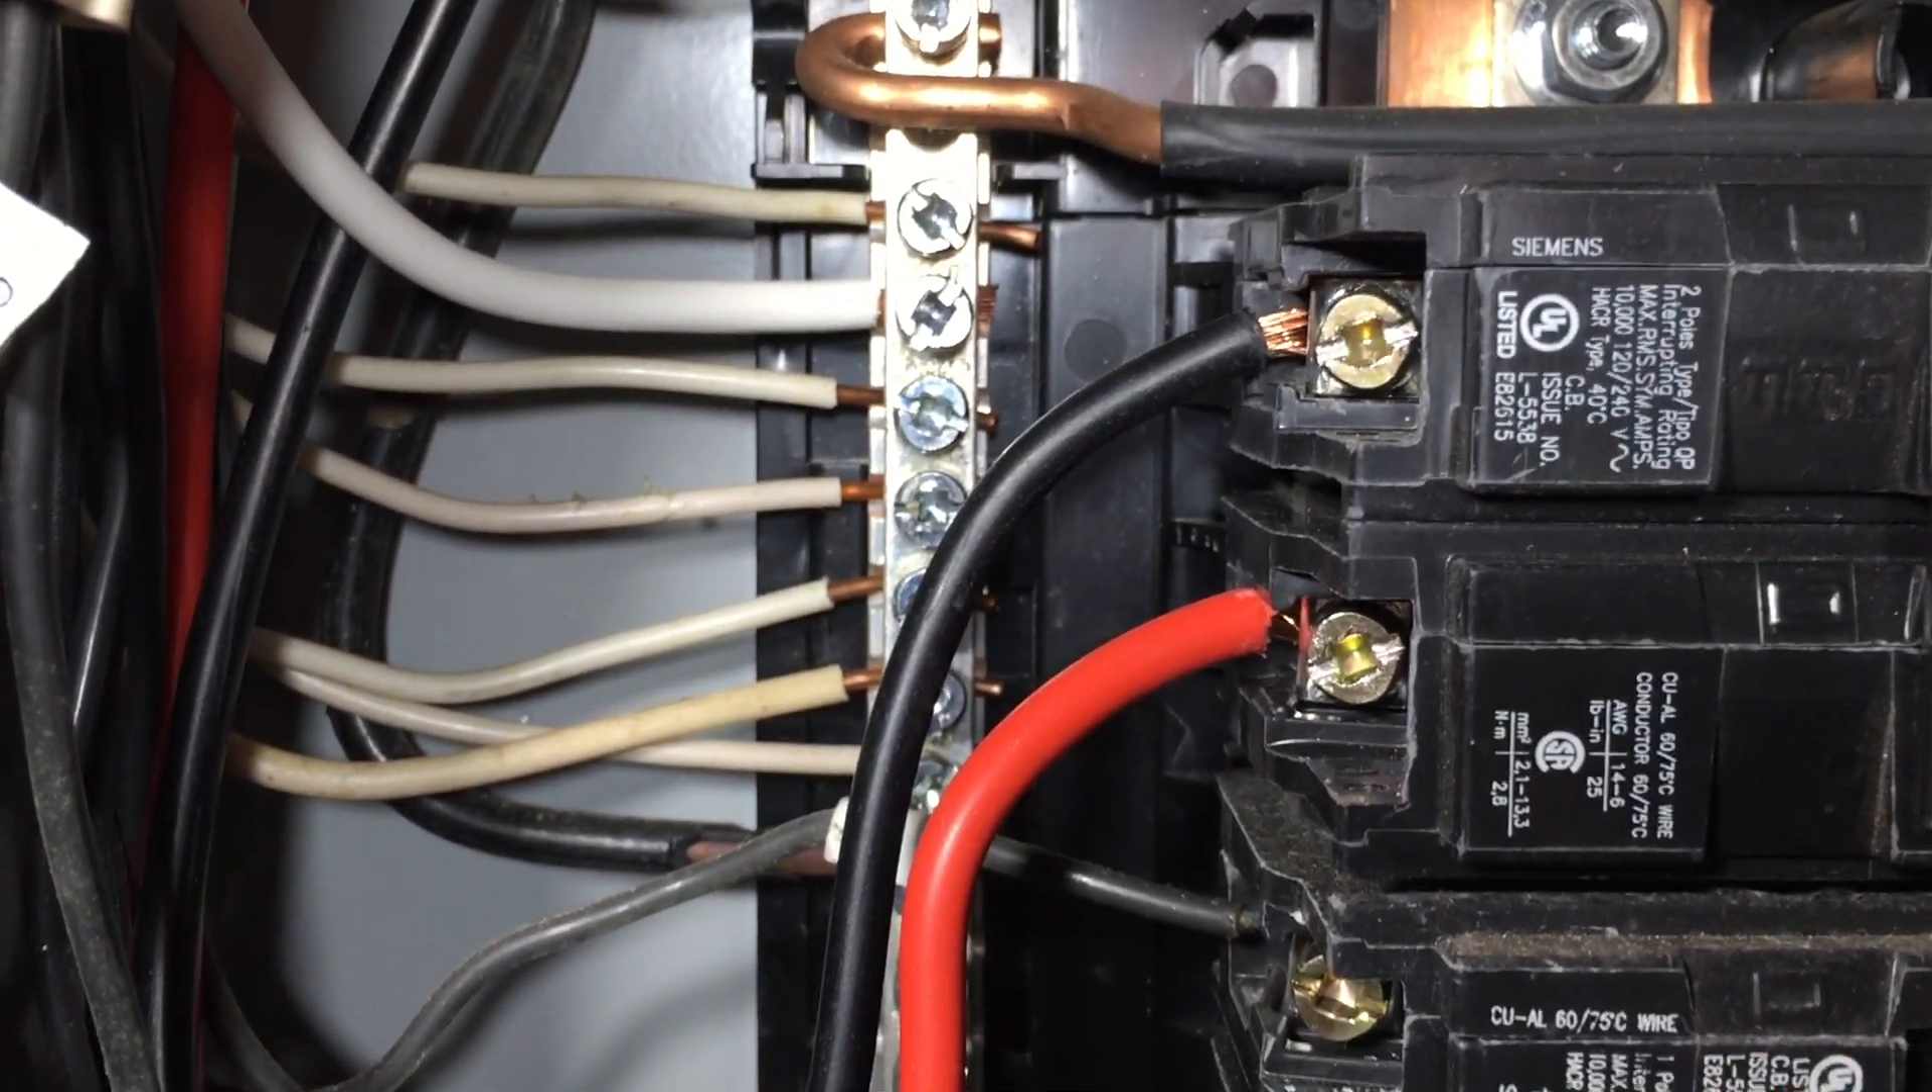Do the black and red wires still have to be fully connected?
No.